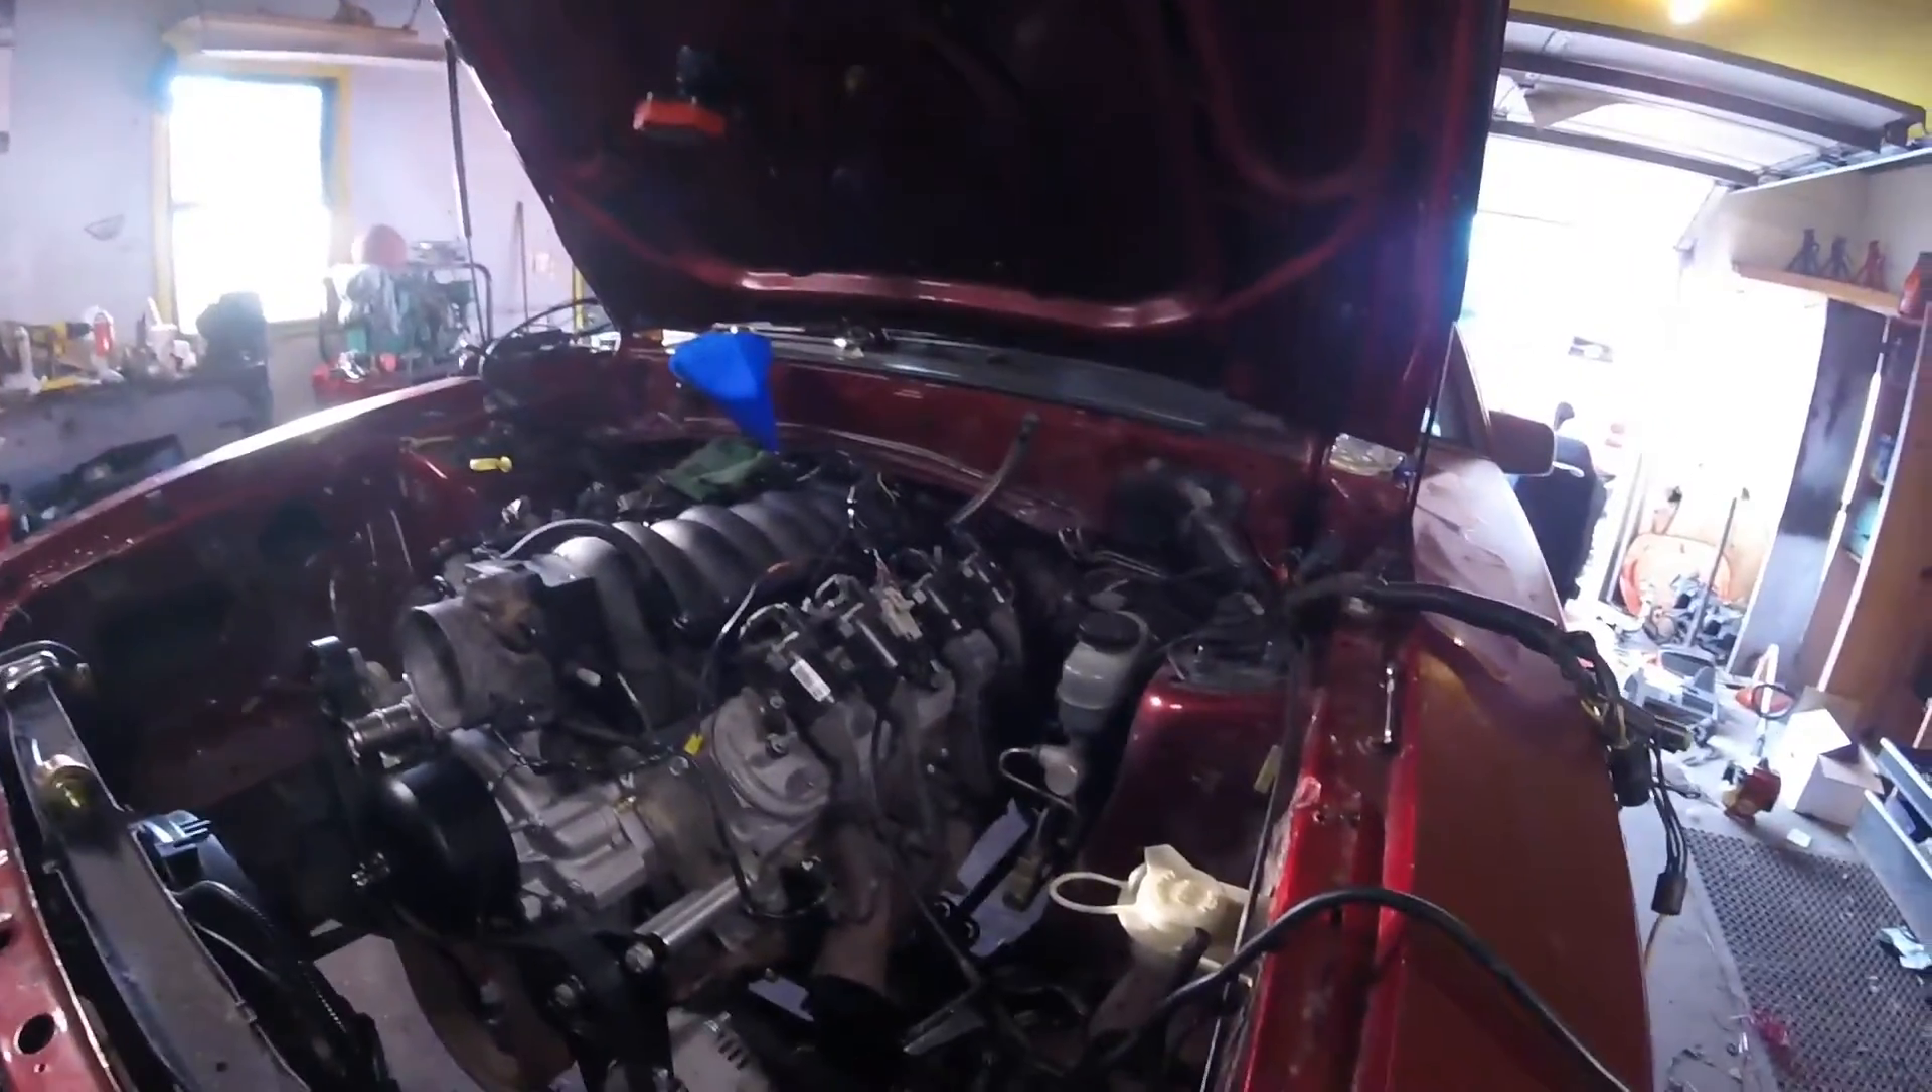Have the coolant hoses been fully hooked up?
No.